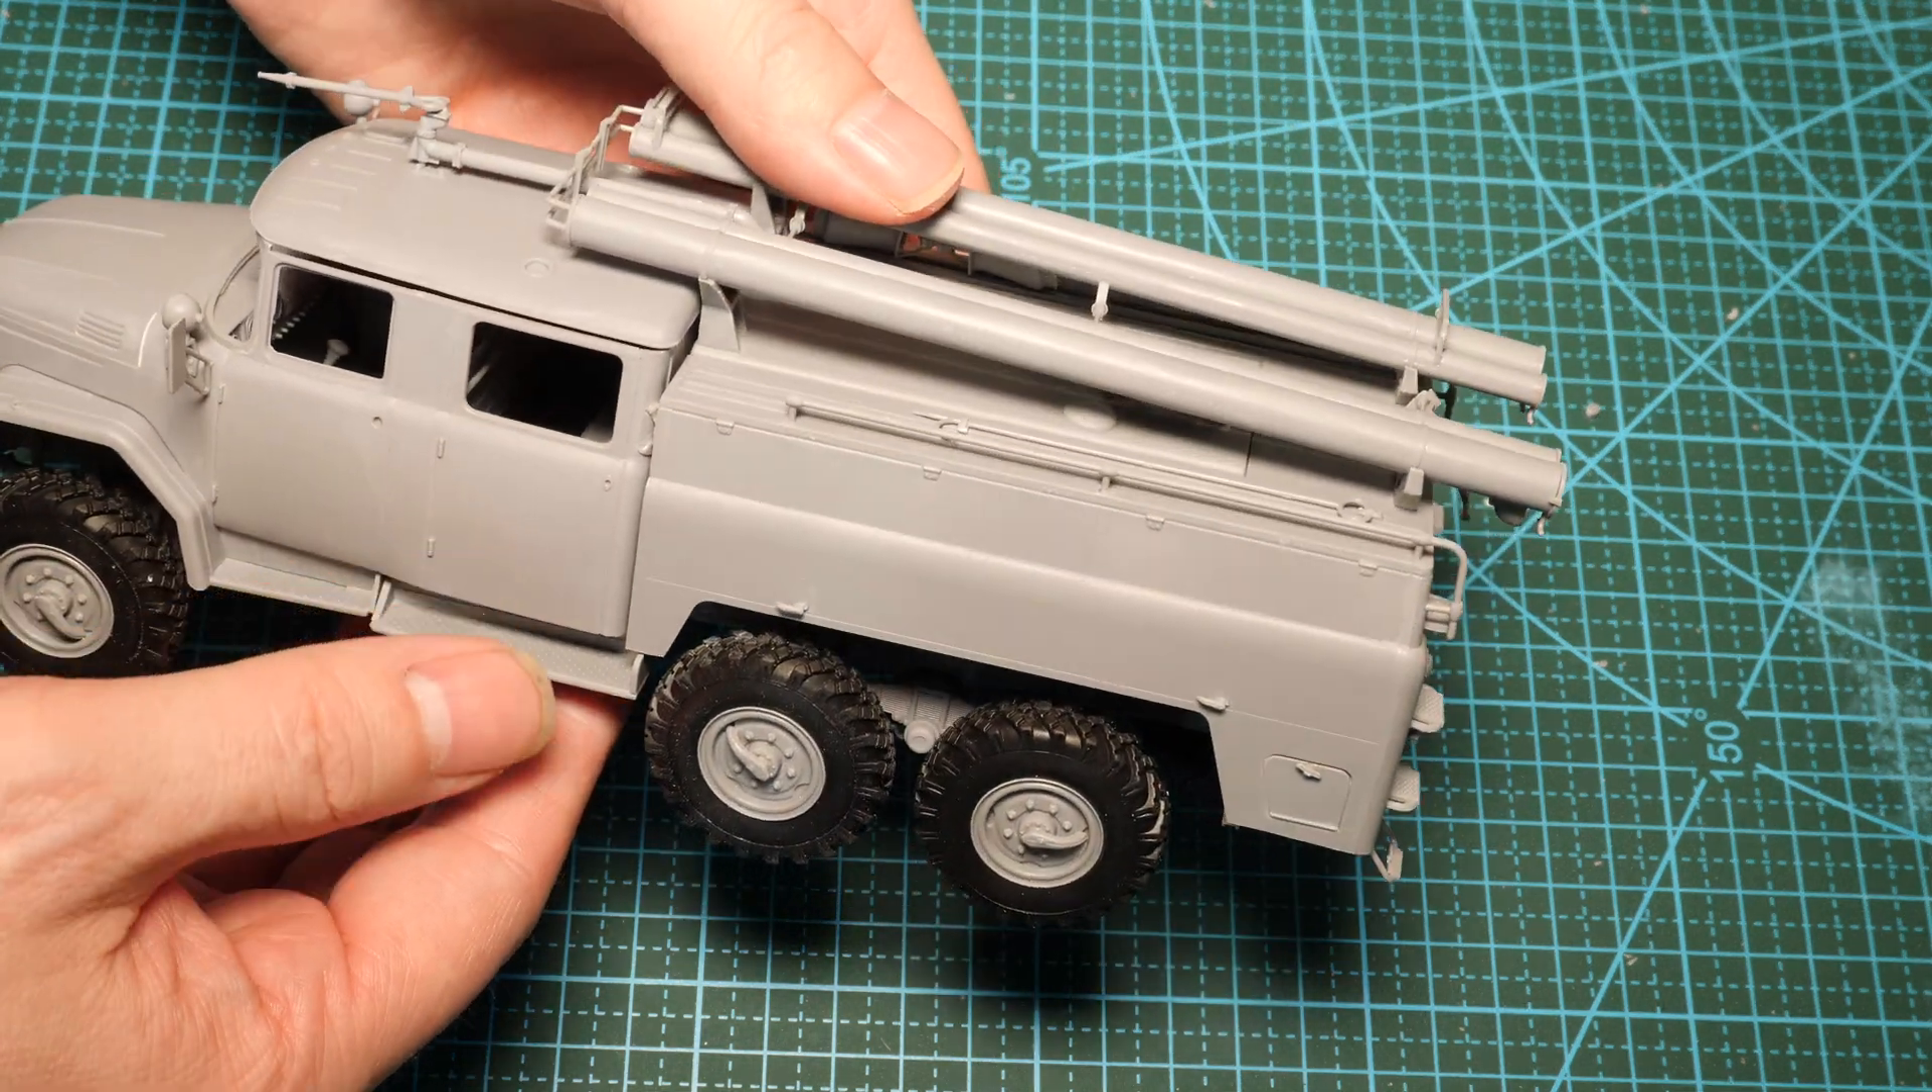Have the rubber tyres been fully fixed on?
Yes.